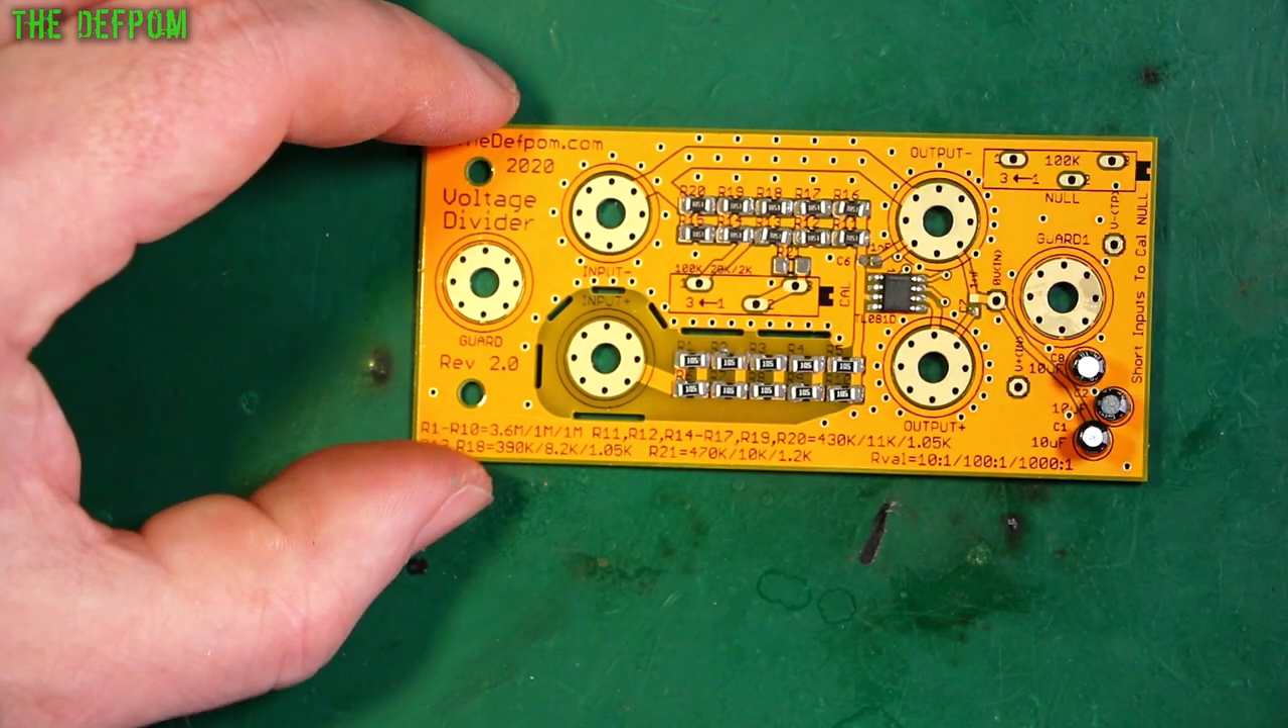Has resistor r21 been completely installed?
No.